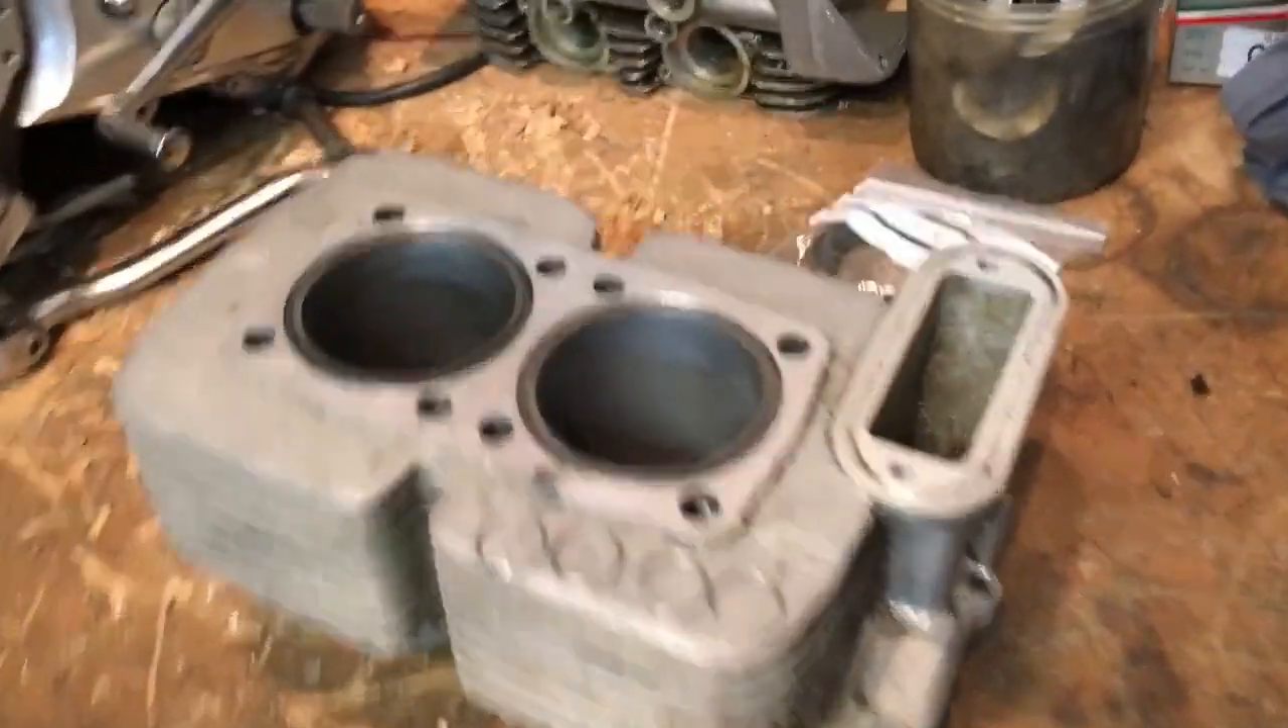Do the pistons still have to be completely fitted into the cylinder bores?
Yes.